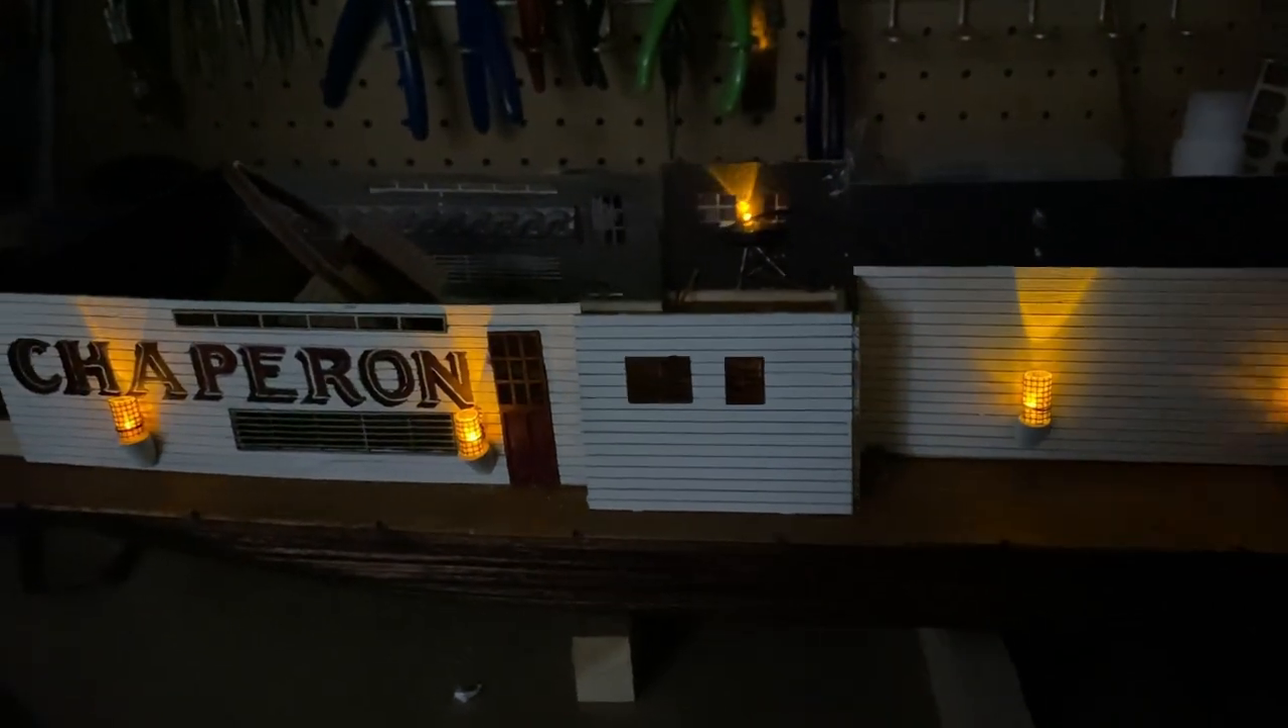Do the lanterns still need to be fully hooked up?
No.